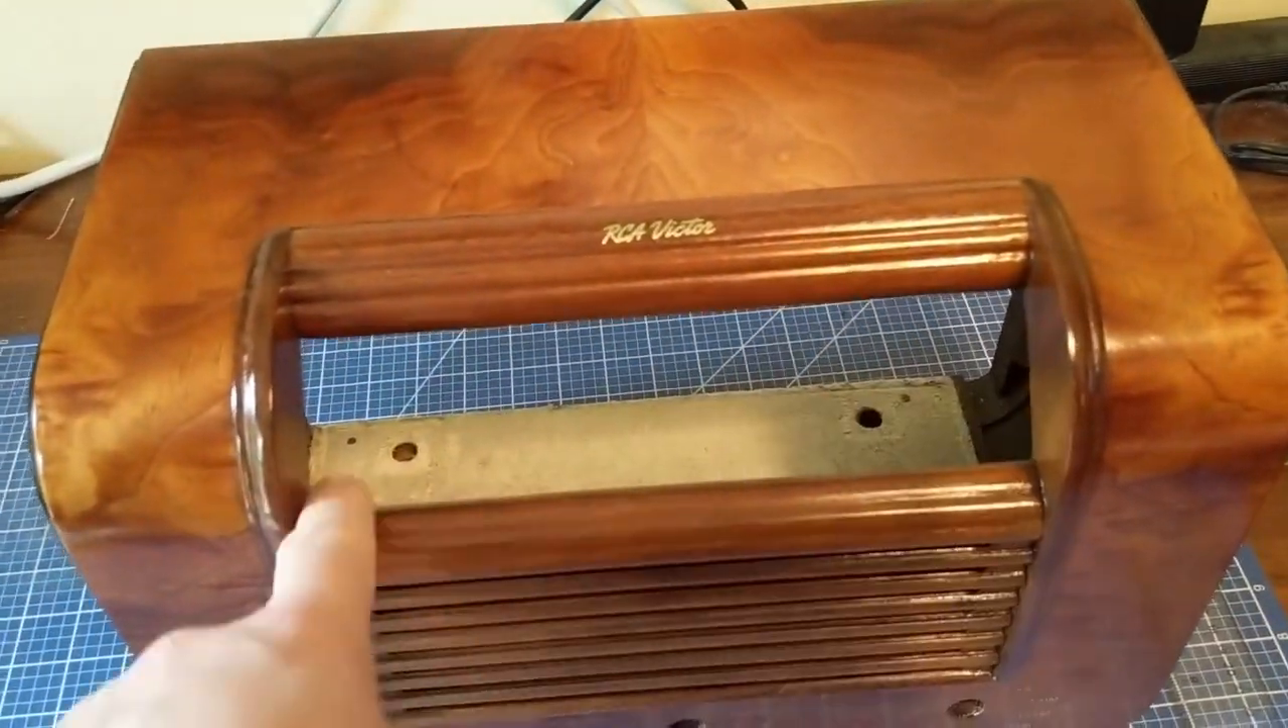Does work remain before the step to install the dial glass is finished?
Yes.